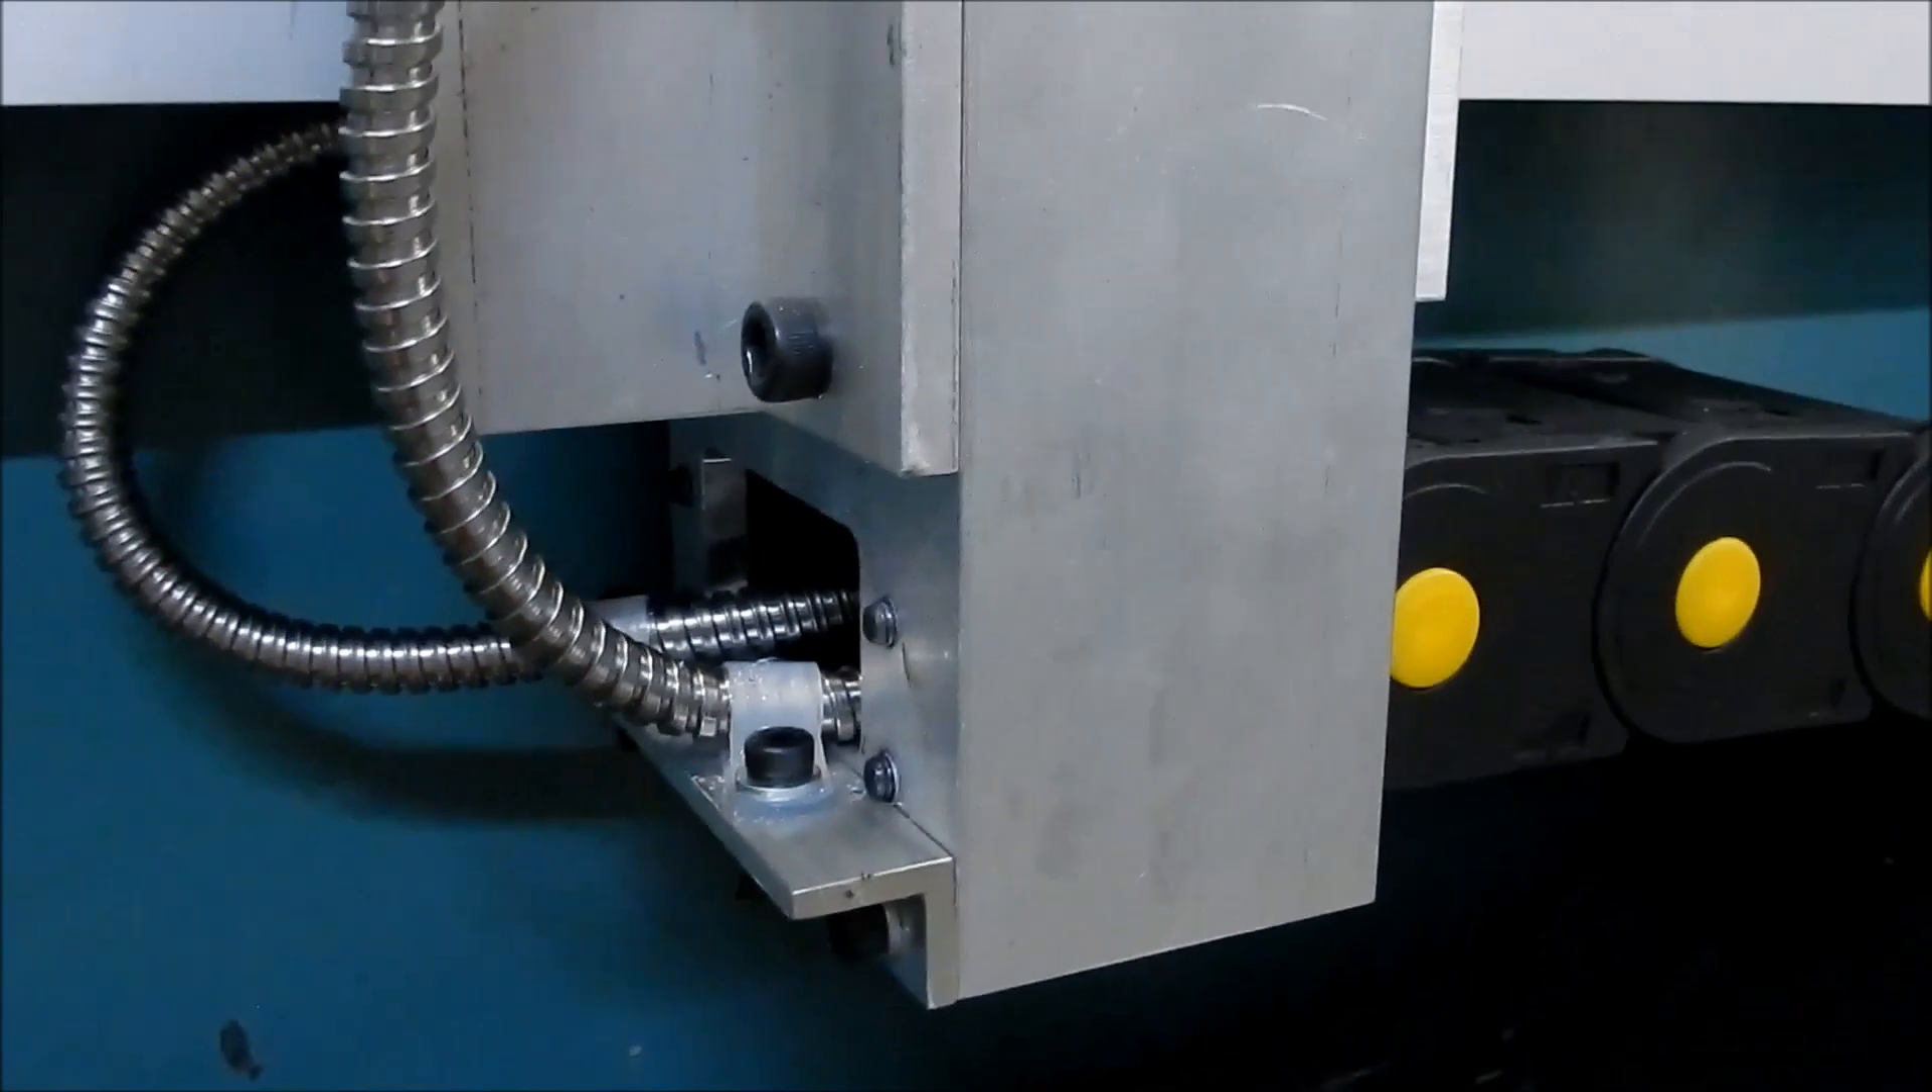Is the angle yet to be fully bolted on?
No.